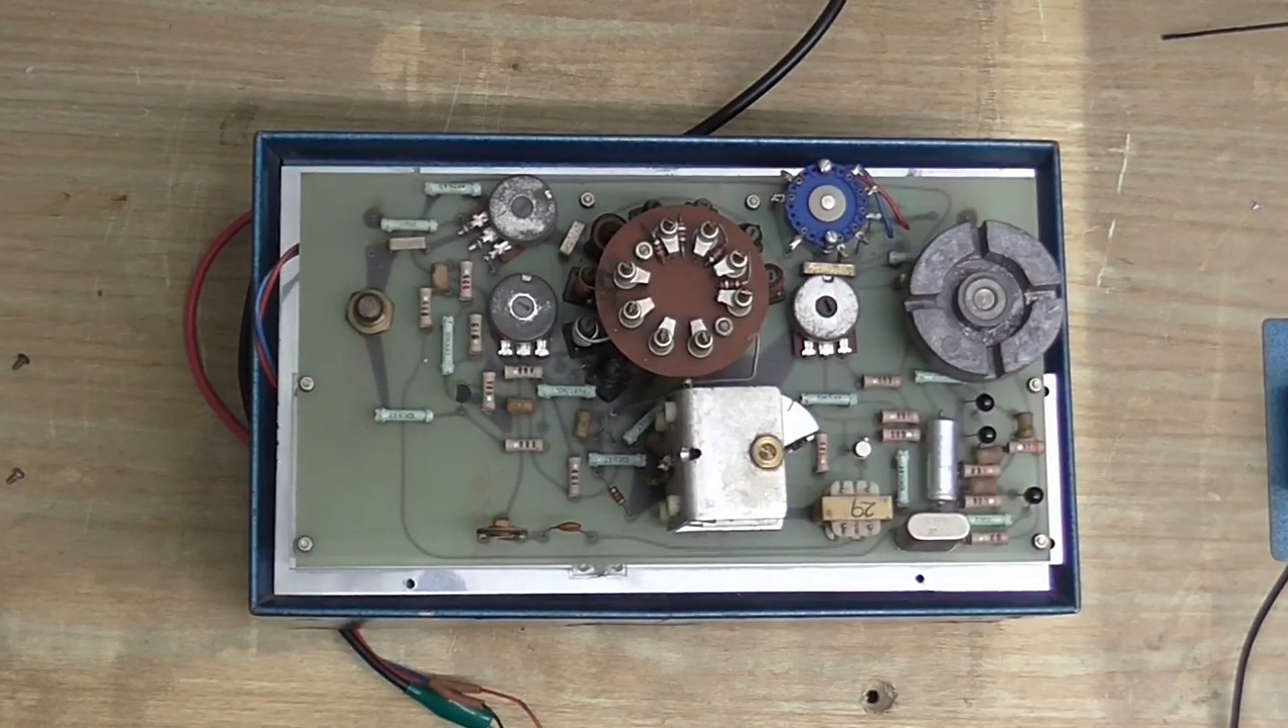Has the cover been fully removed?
Yes.